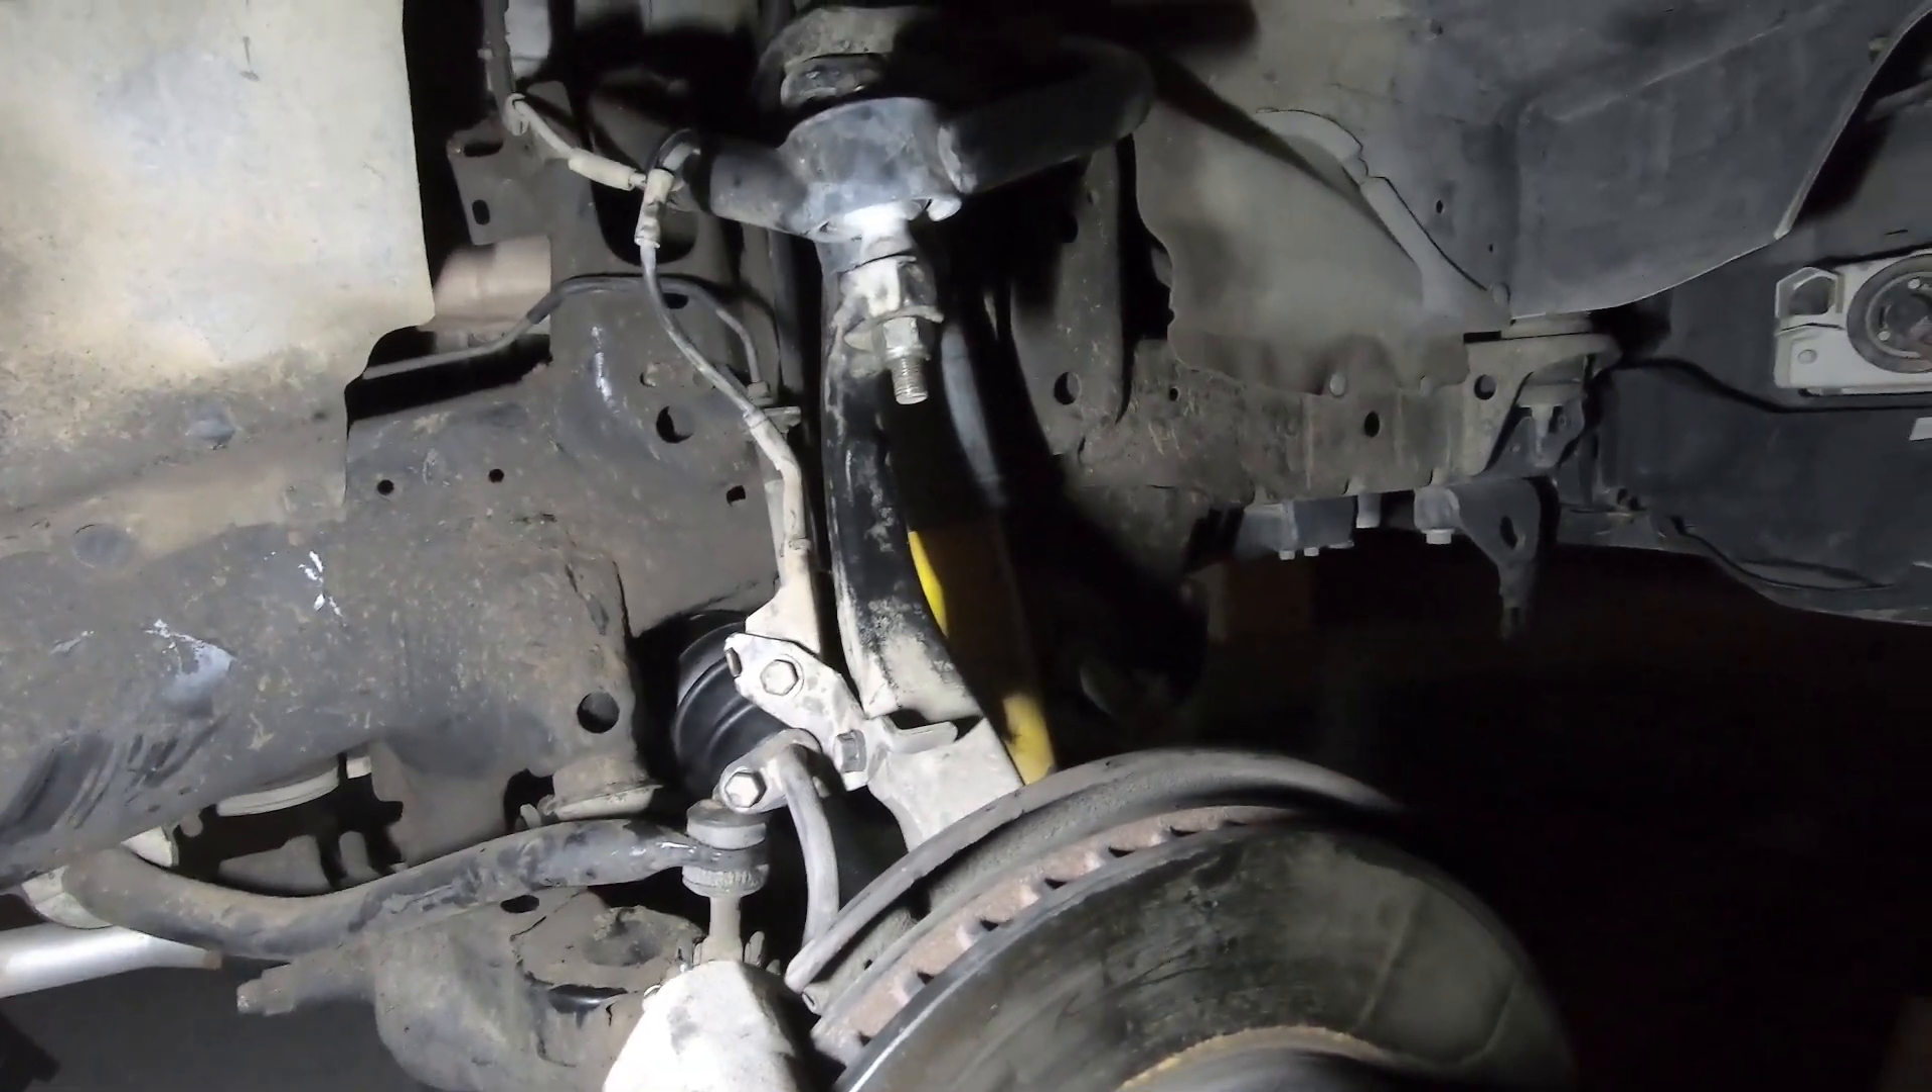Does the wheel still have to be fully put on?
Yes.